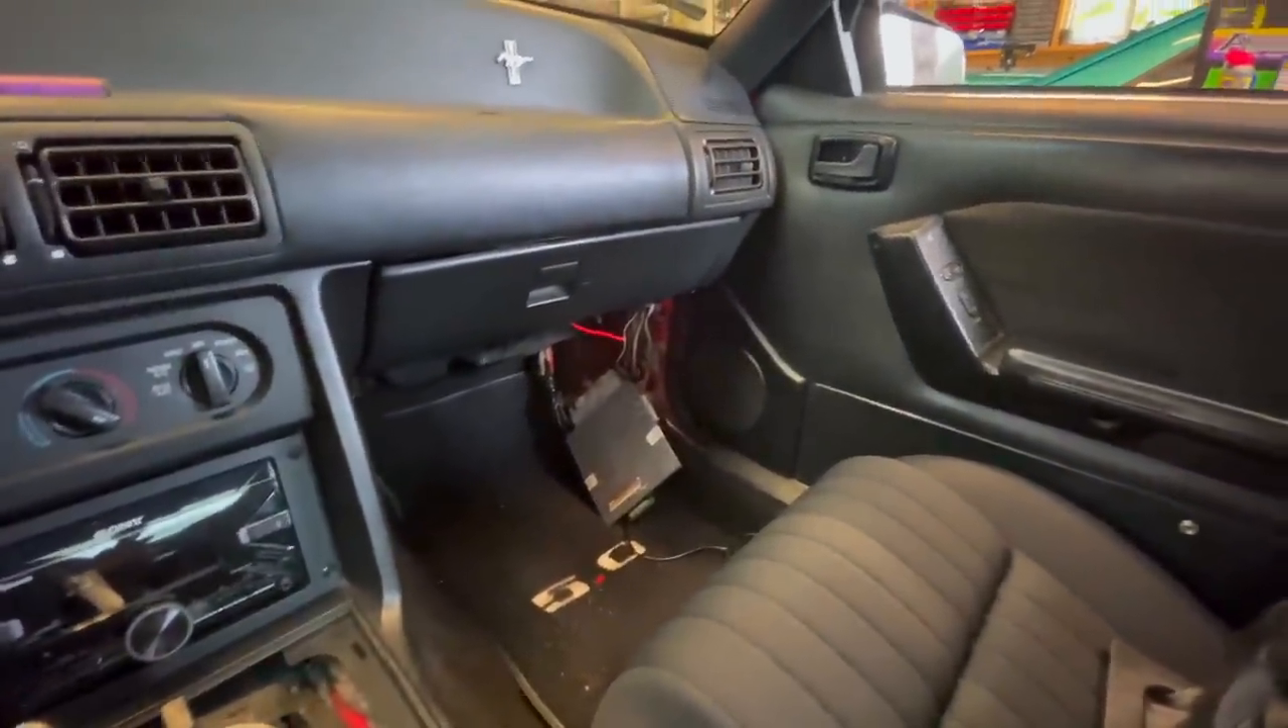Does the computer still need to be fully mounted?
Yes.